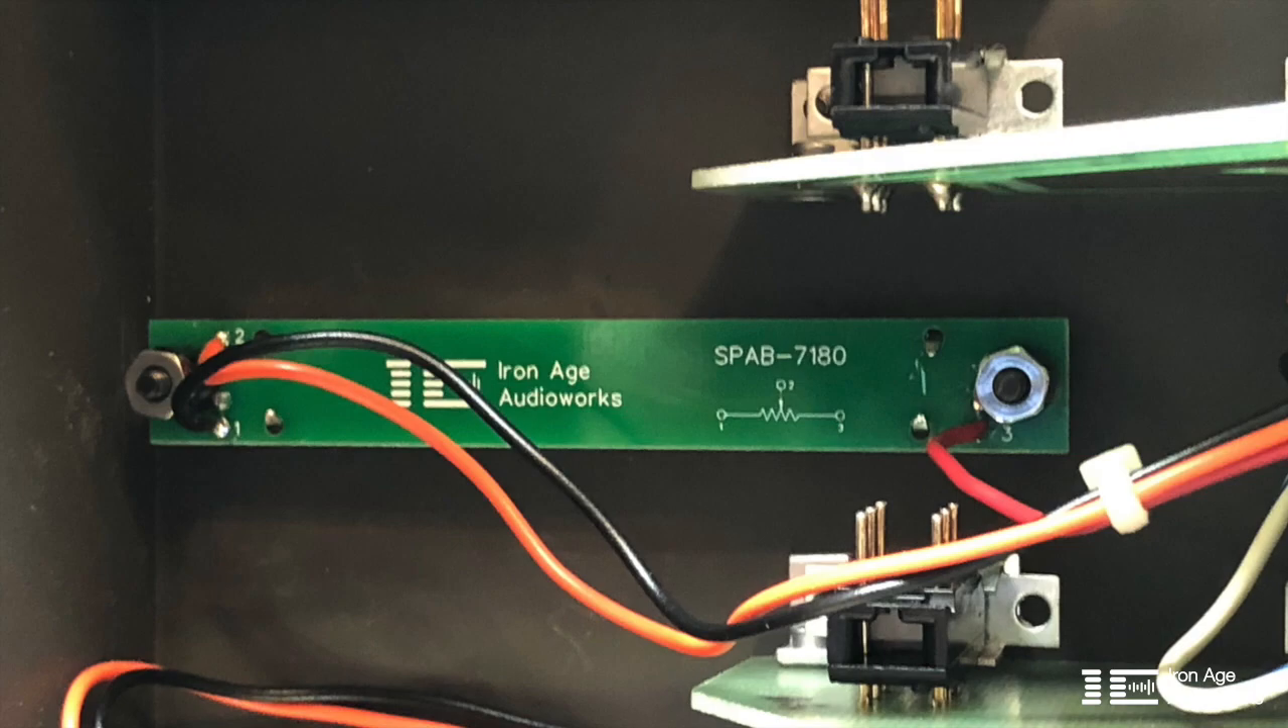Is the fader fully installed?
Yes.